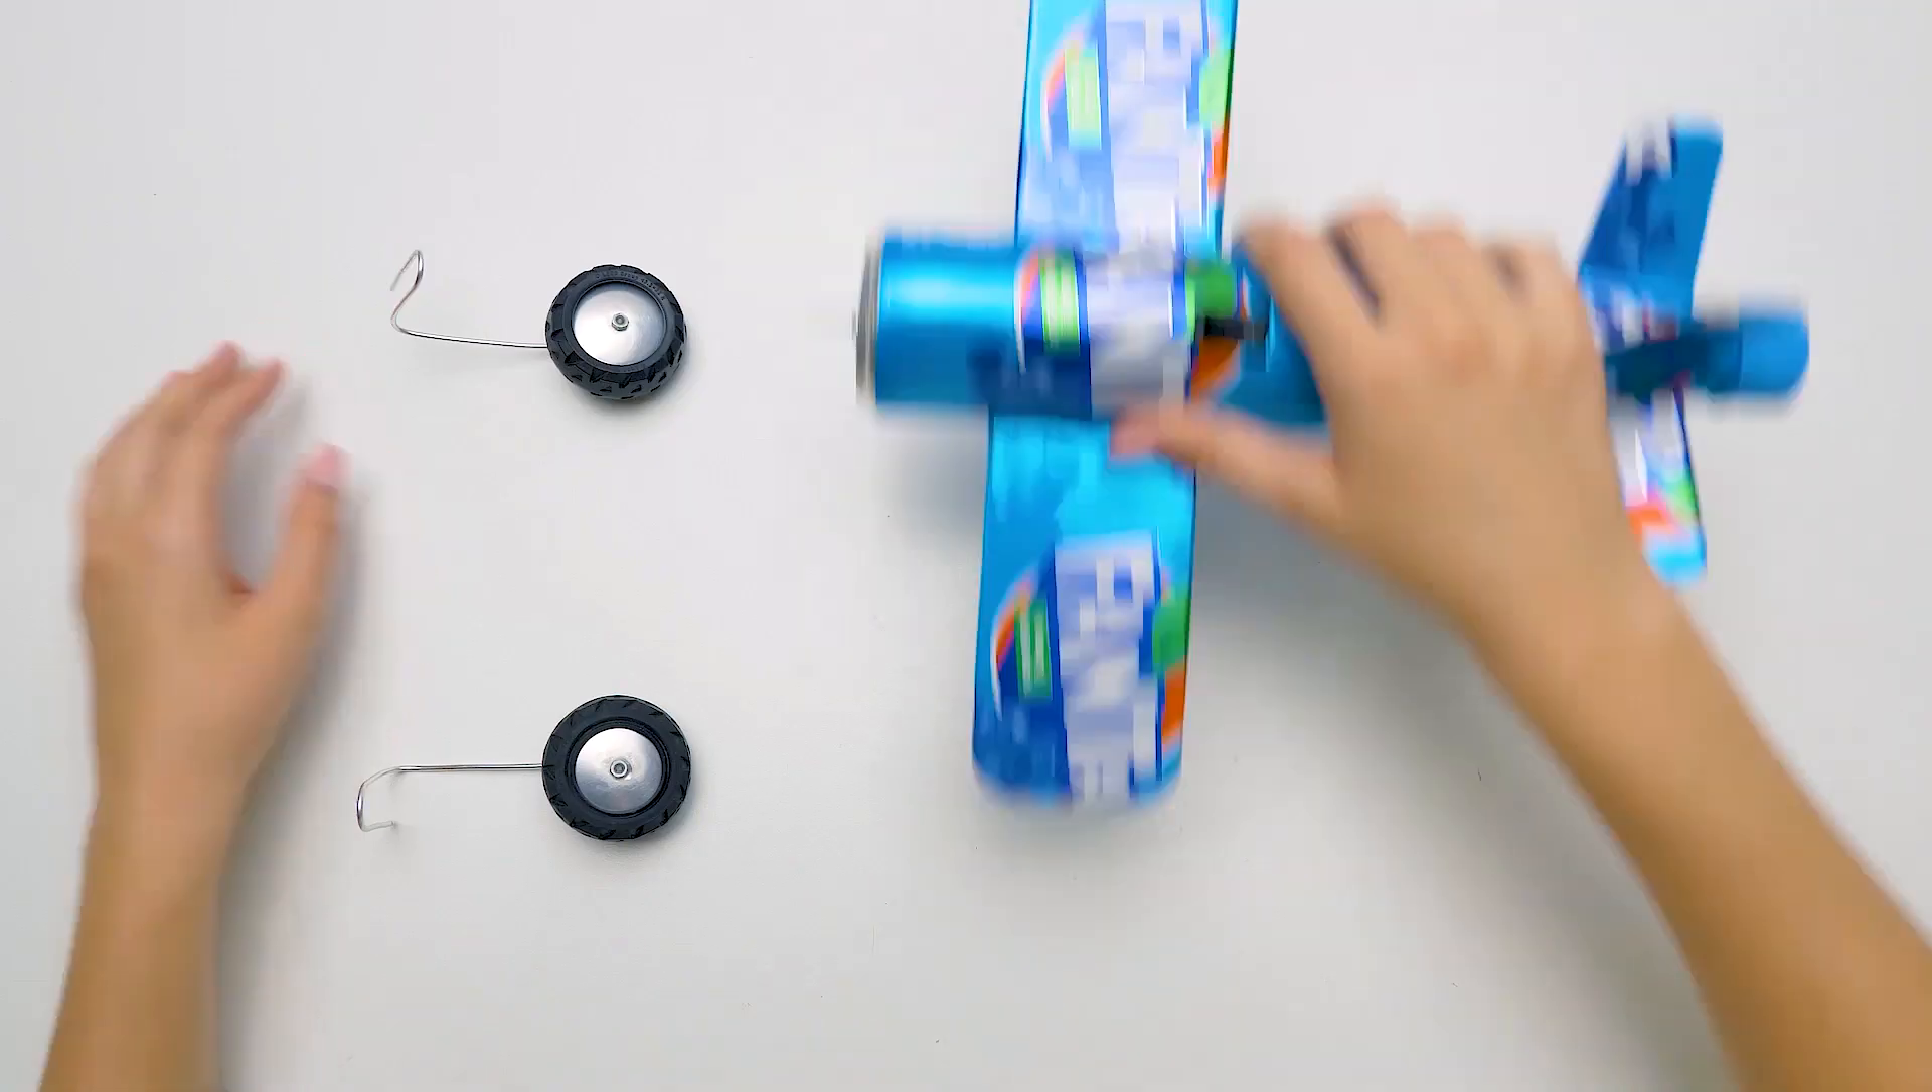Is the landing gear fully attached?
No.